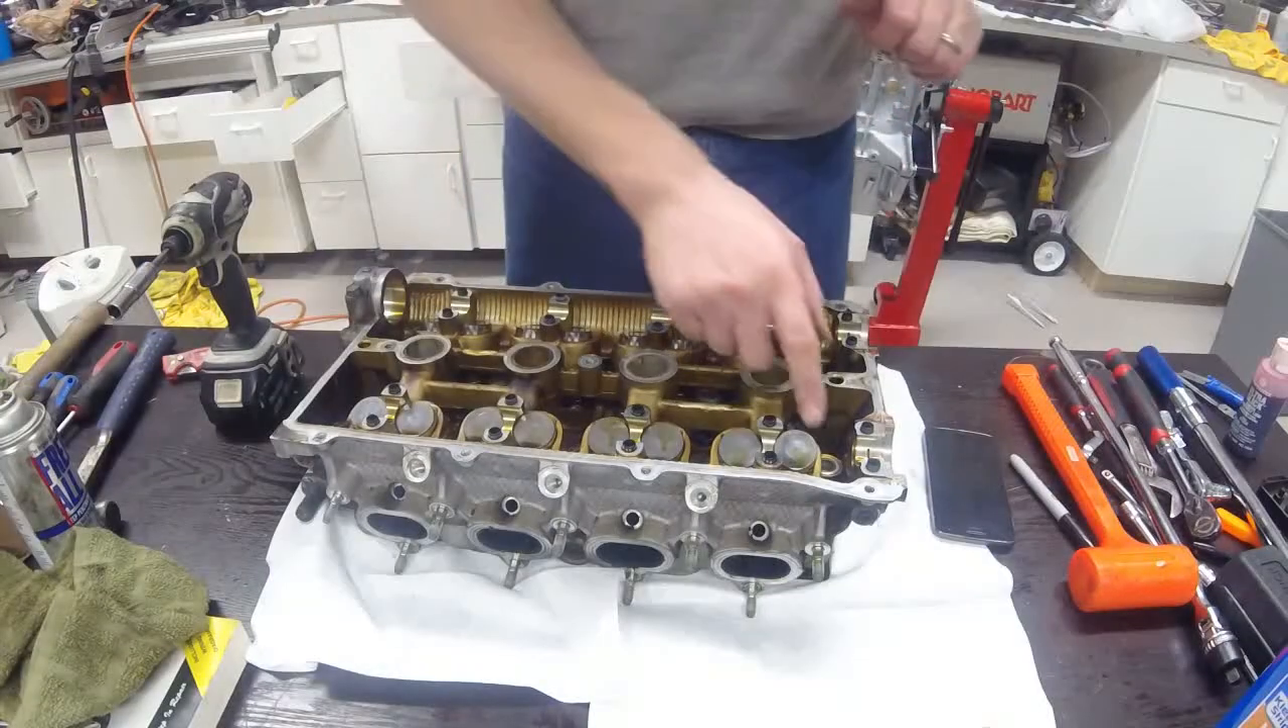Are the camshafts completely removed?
Yes.